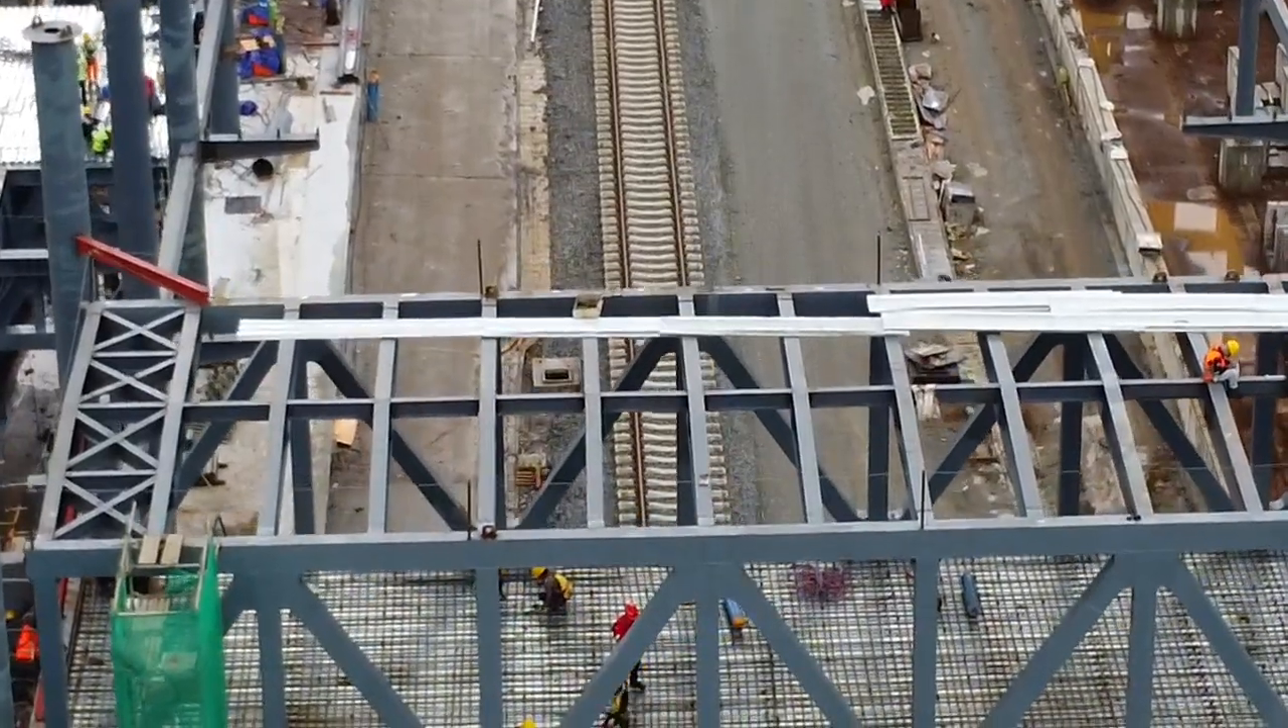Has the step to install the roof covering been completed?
No.